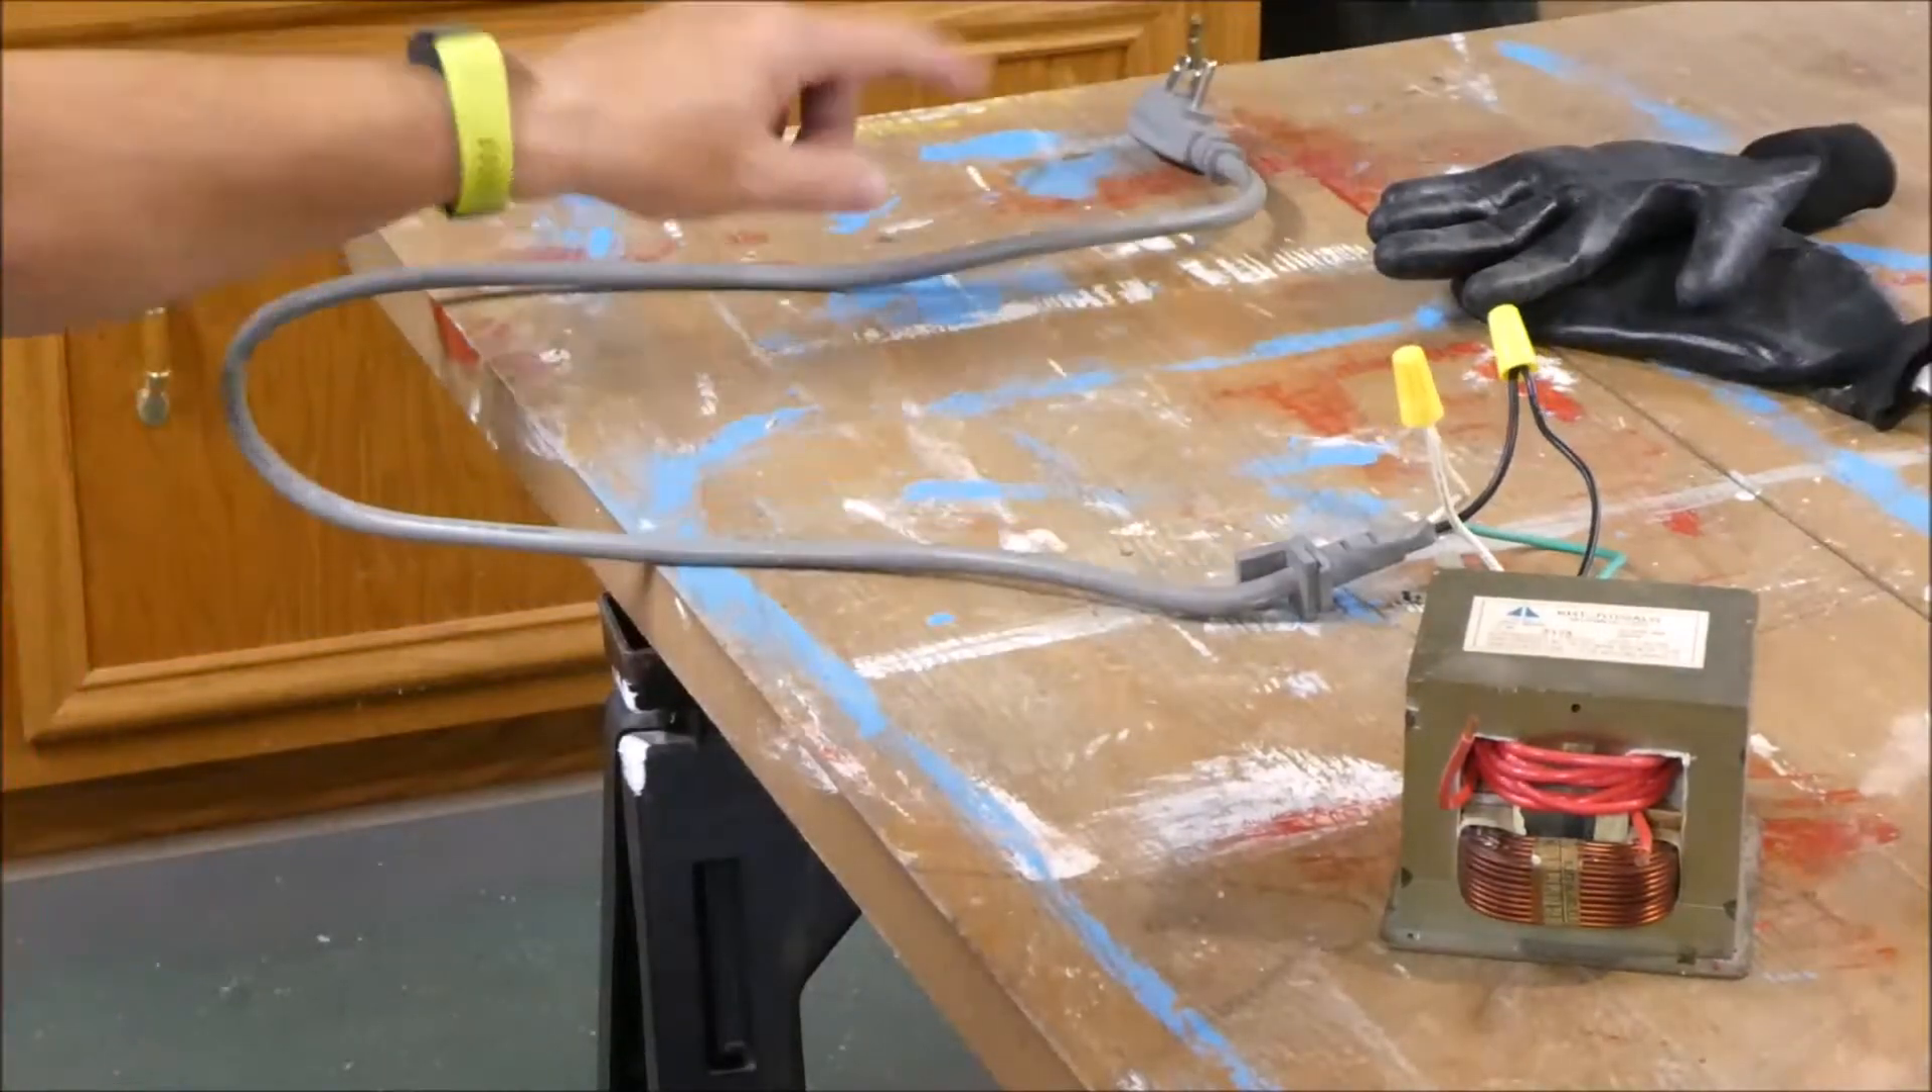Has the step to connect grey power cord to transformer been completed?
Yes.